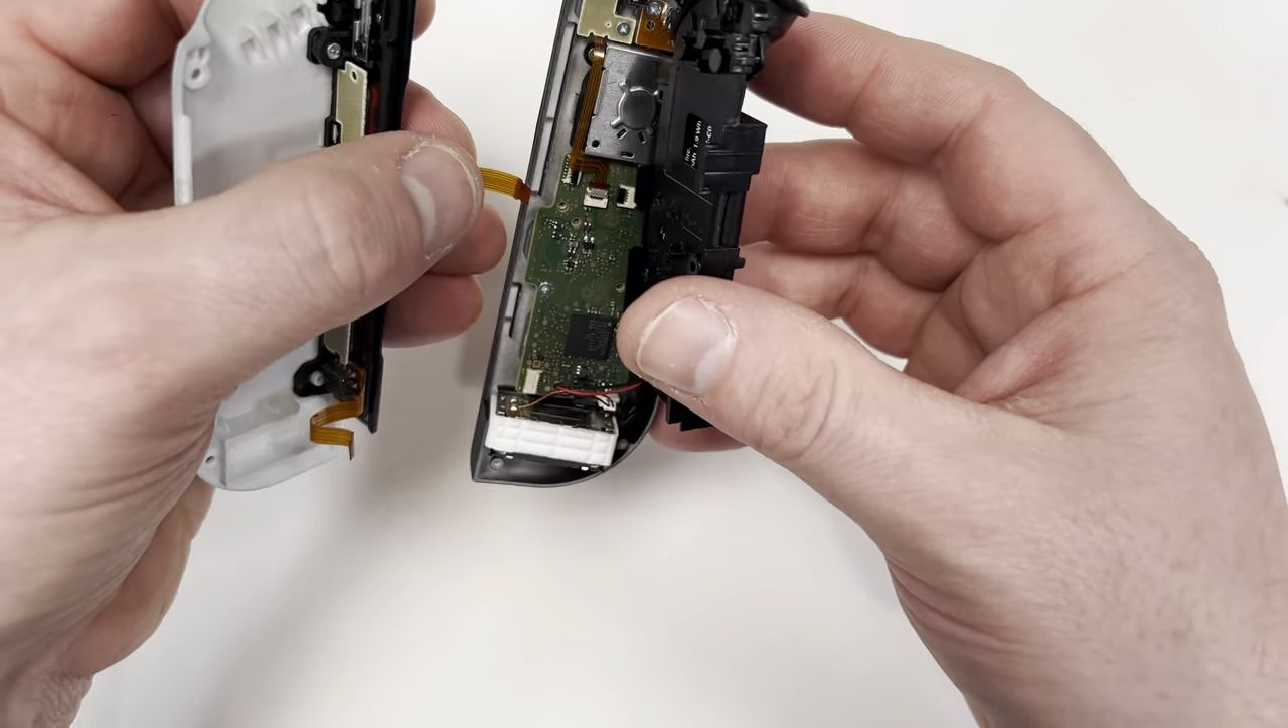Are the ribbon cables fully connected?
No.